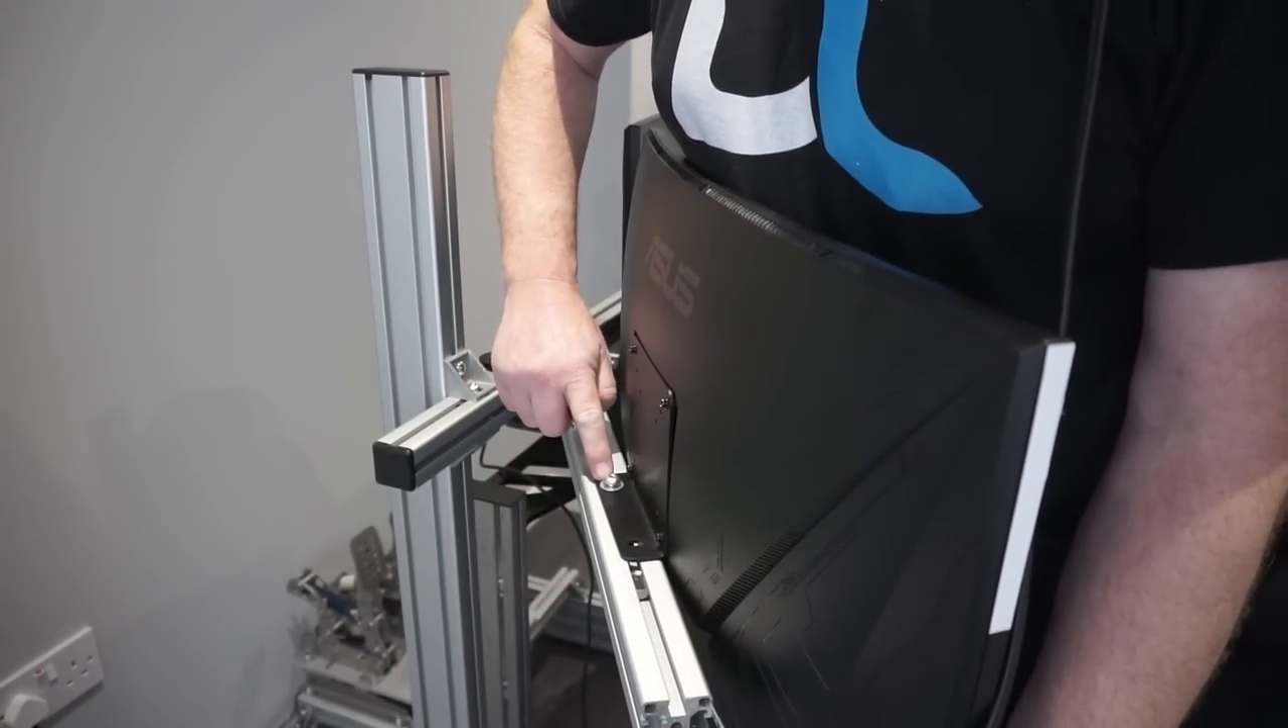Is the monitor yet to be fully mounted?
Yes.